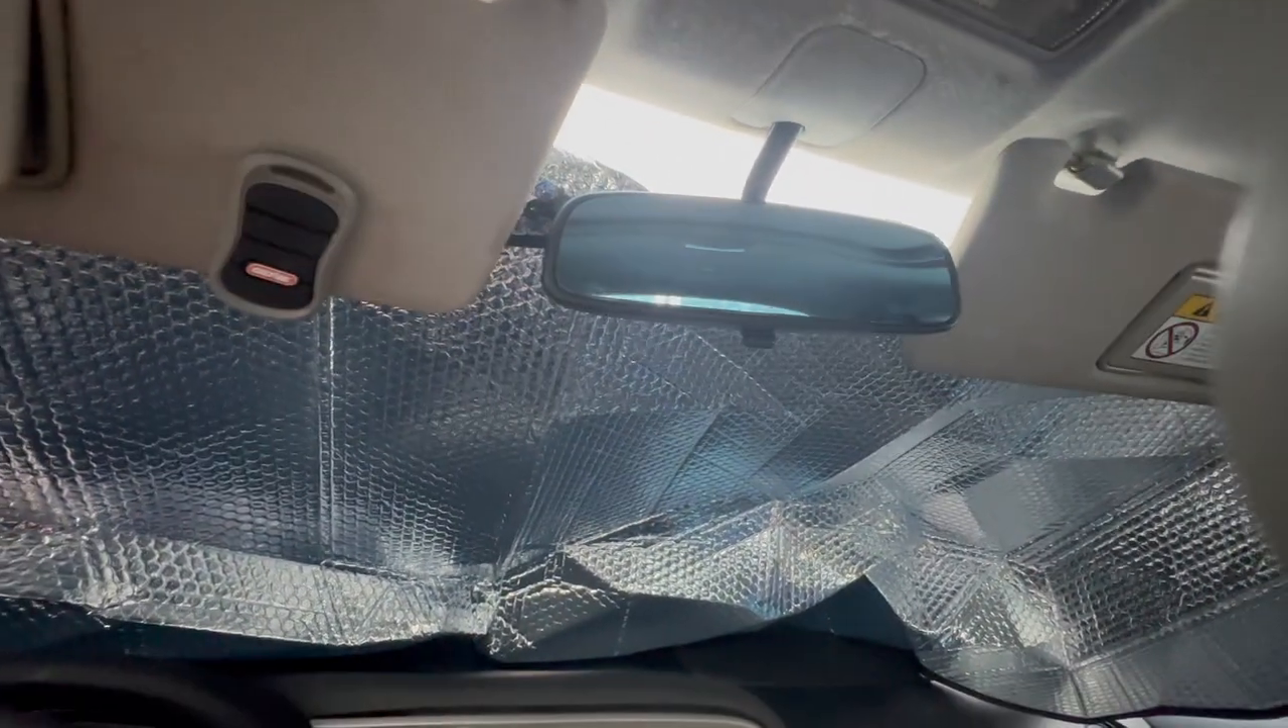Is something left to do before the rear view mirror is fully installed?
No.